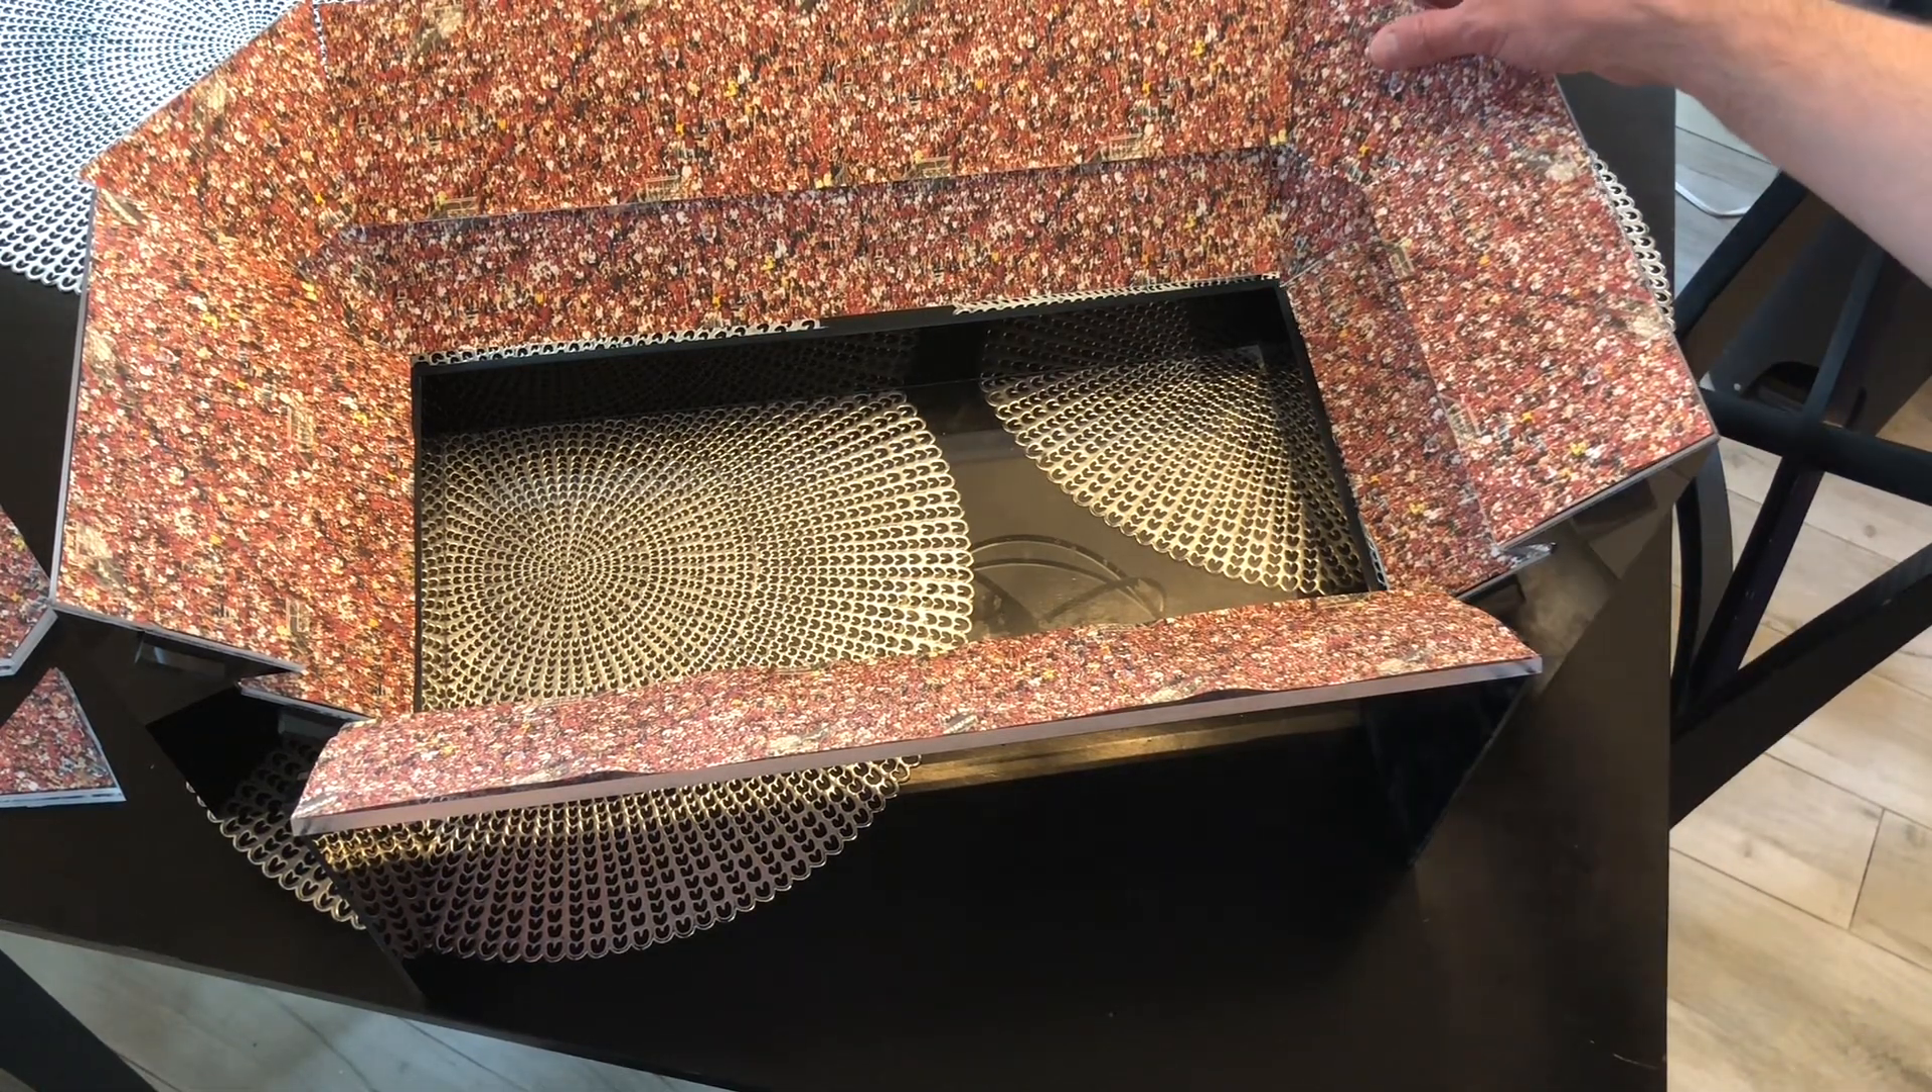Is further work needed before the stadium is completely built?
Yes.